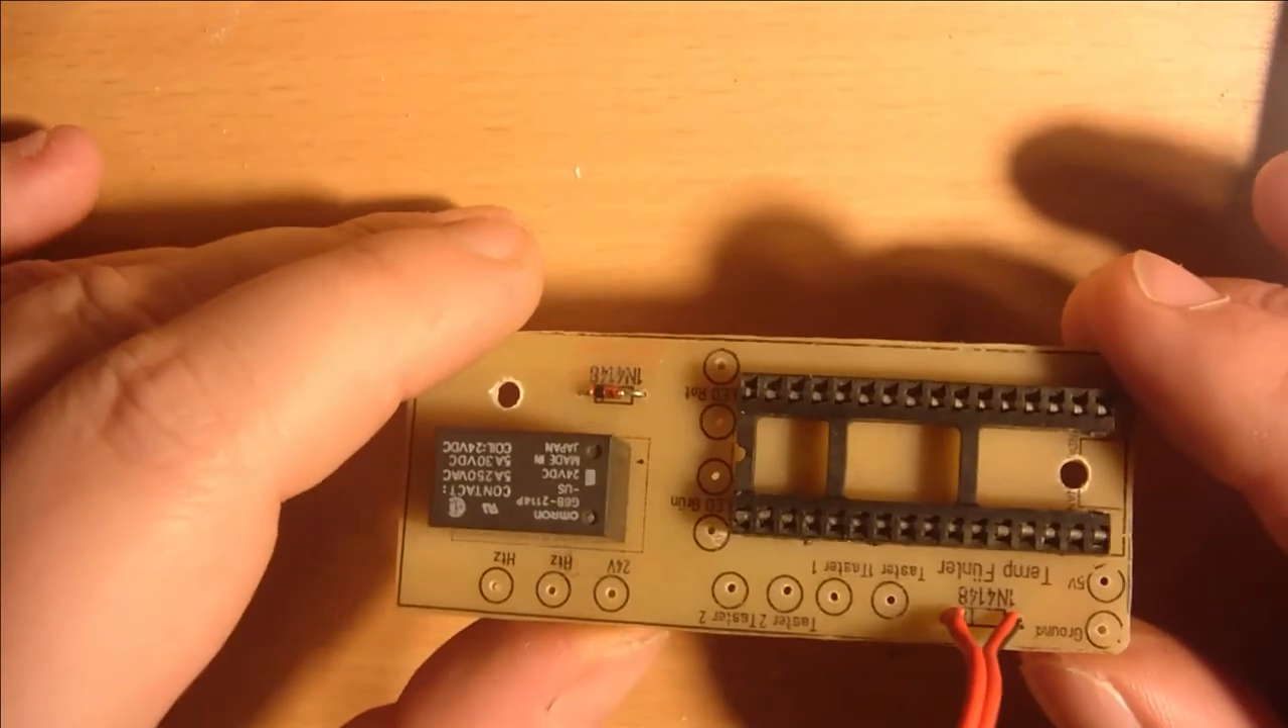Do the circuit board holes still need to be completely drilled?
No.